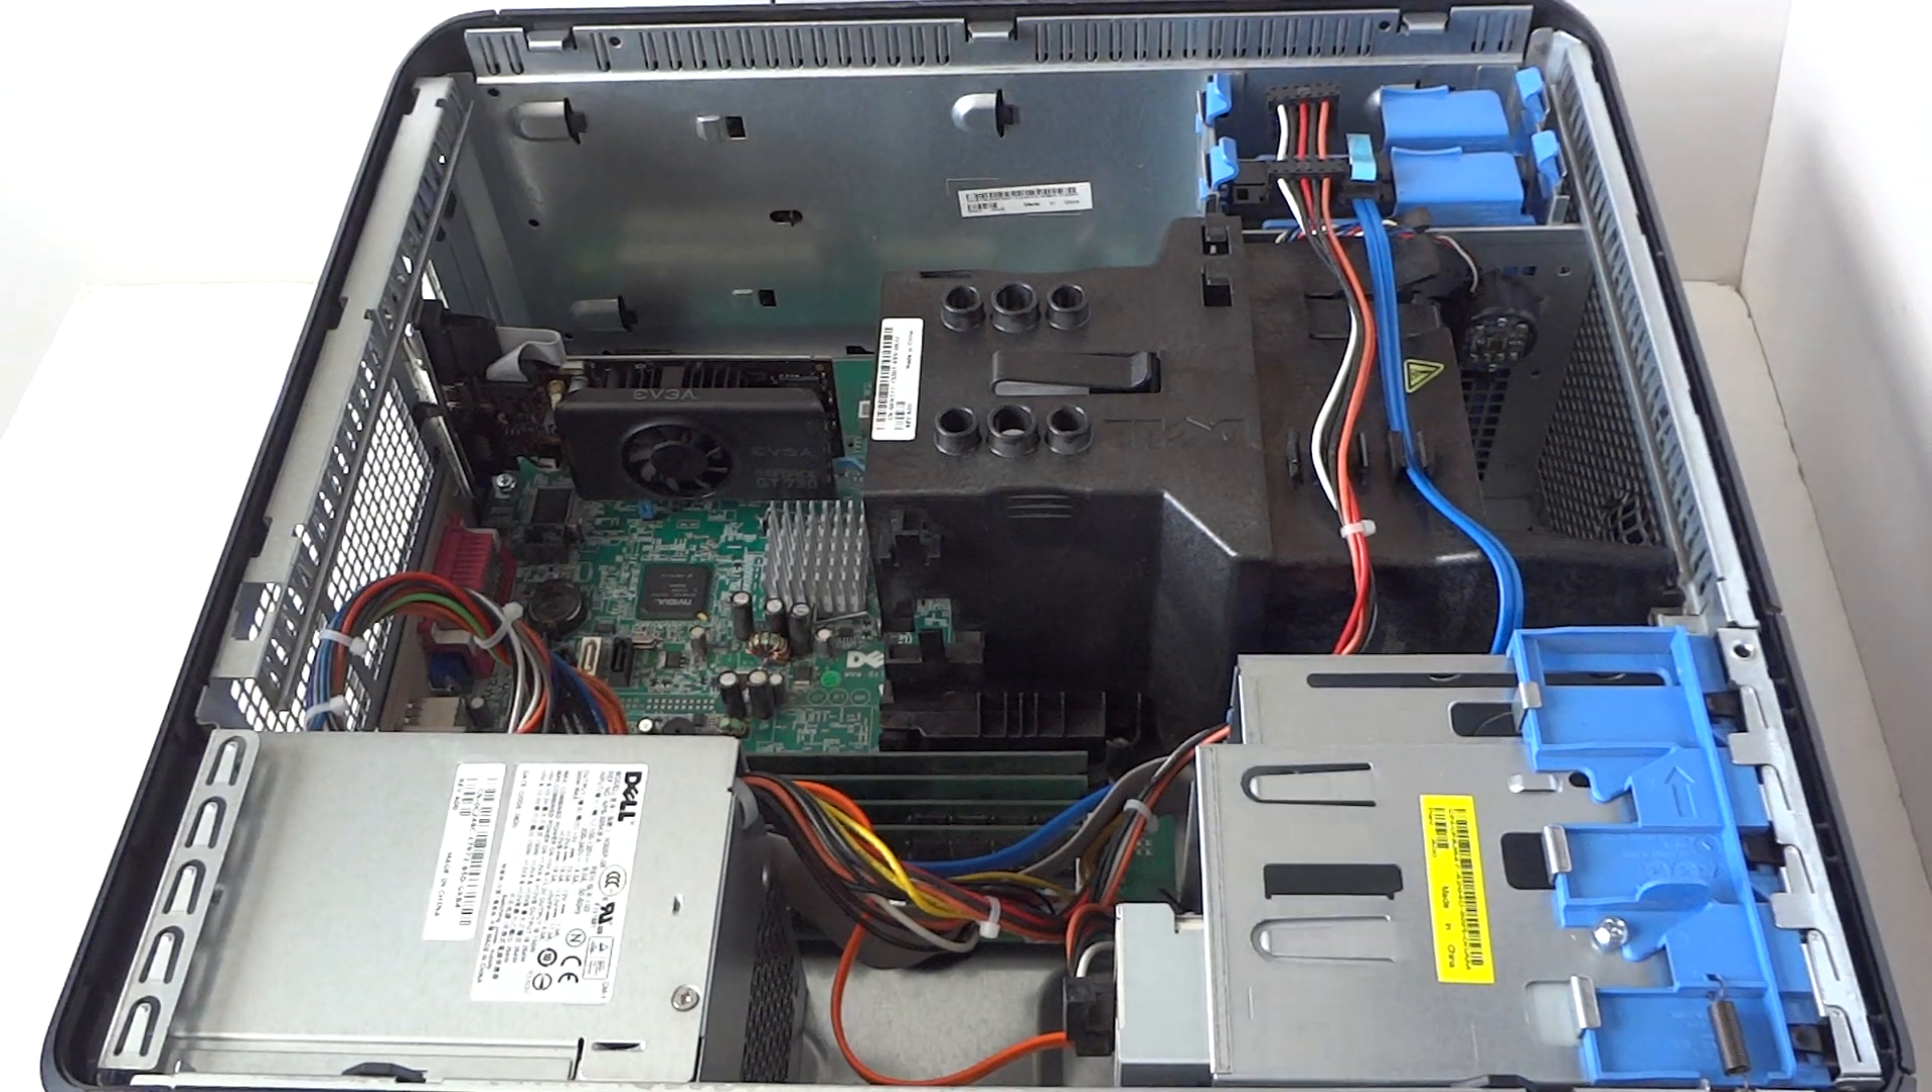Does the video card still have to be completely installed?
No.